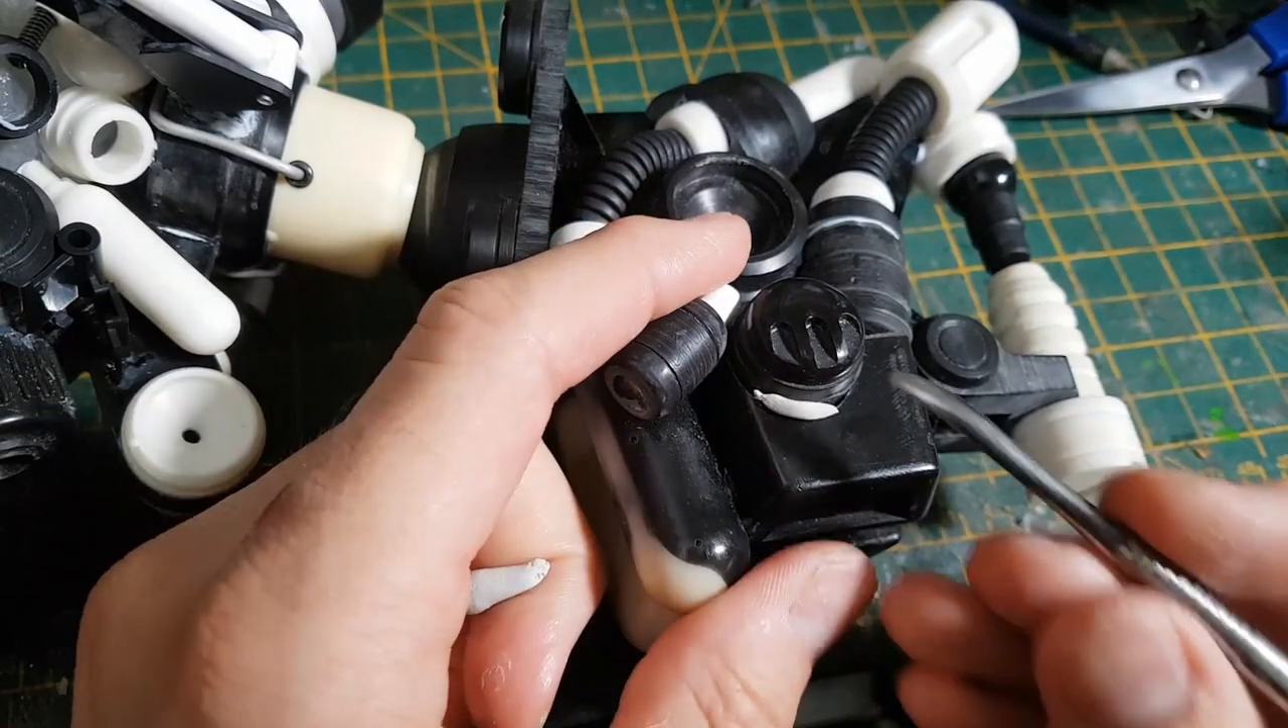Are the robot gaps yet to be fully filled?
Yes.